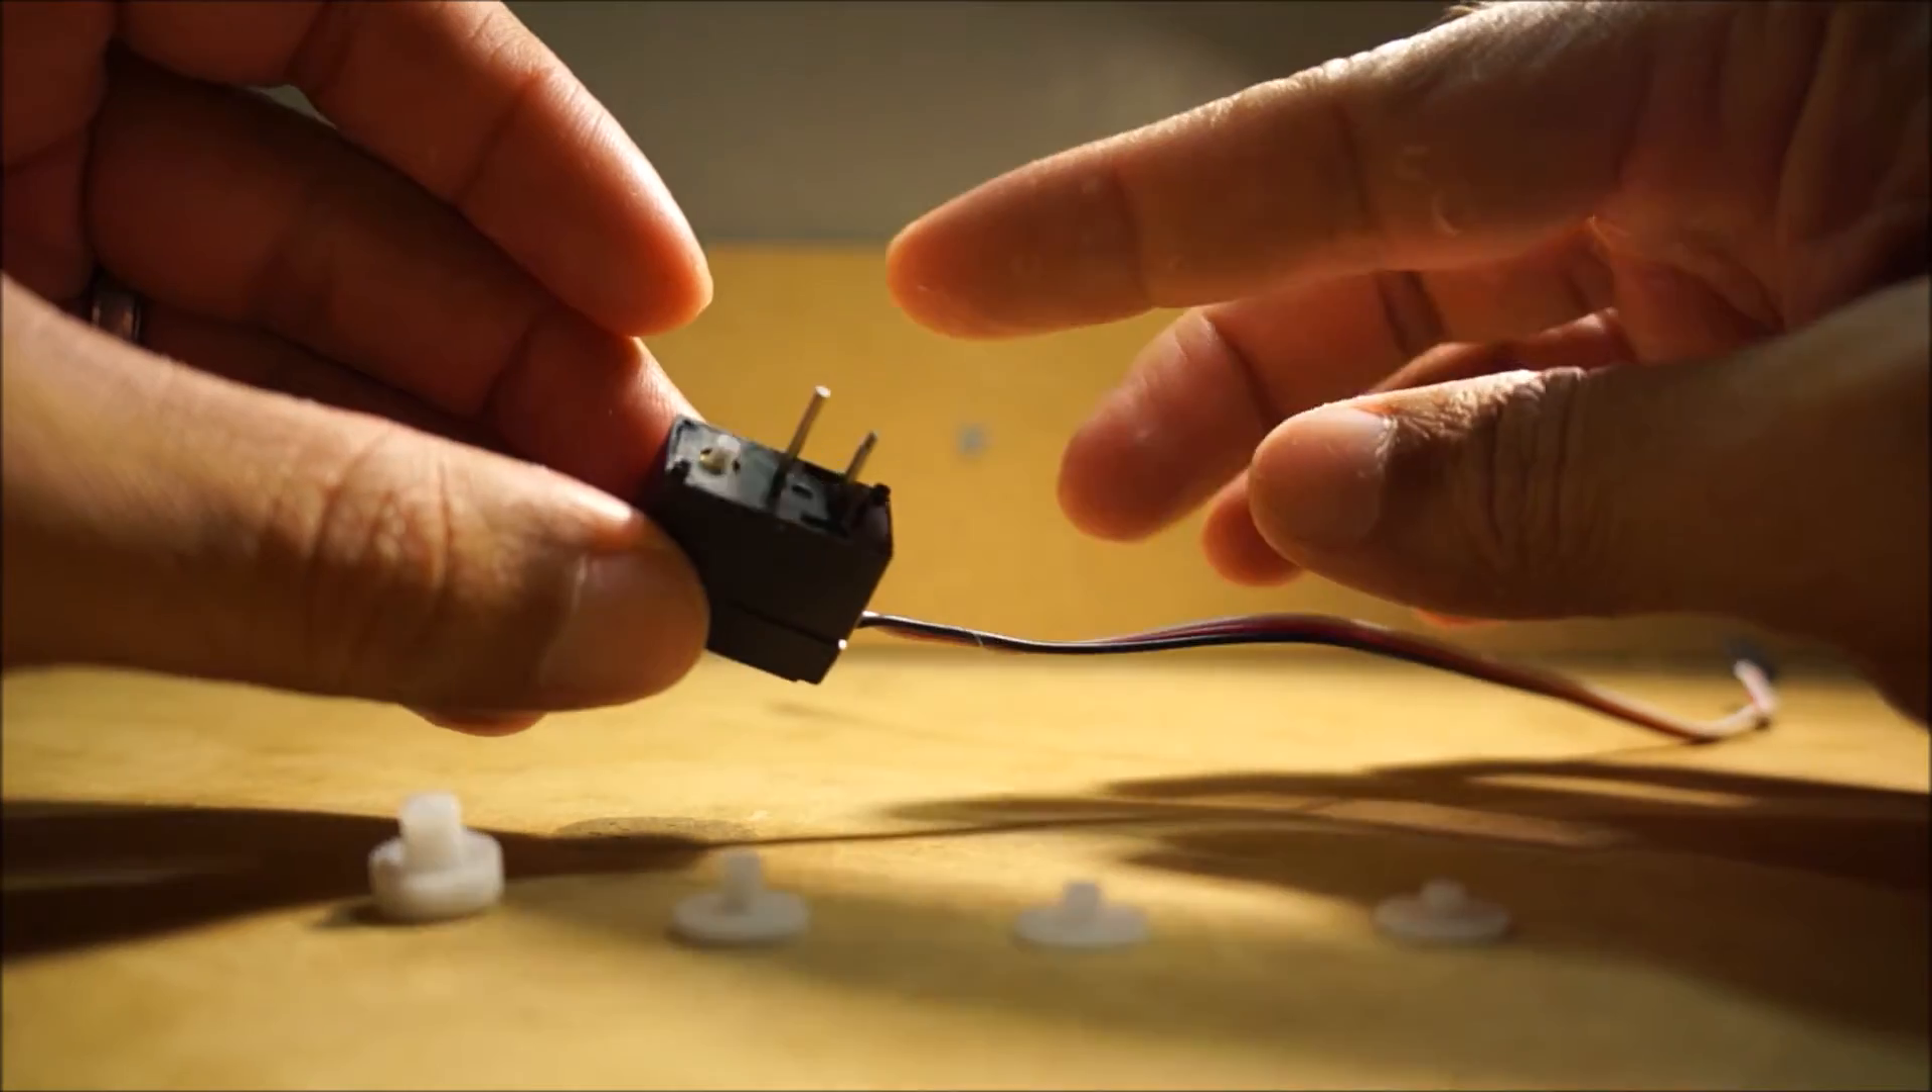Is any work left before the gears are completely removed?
No.